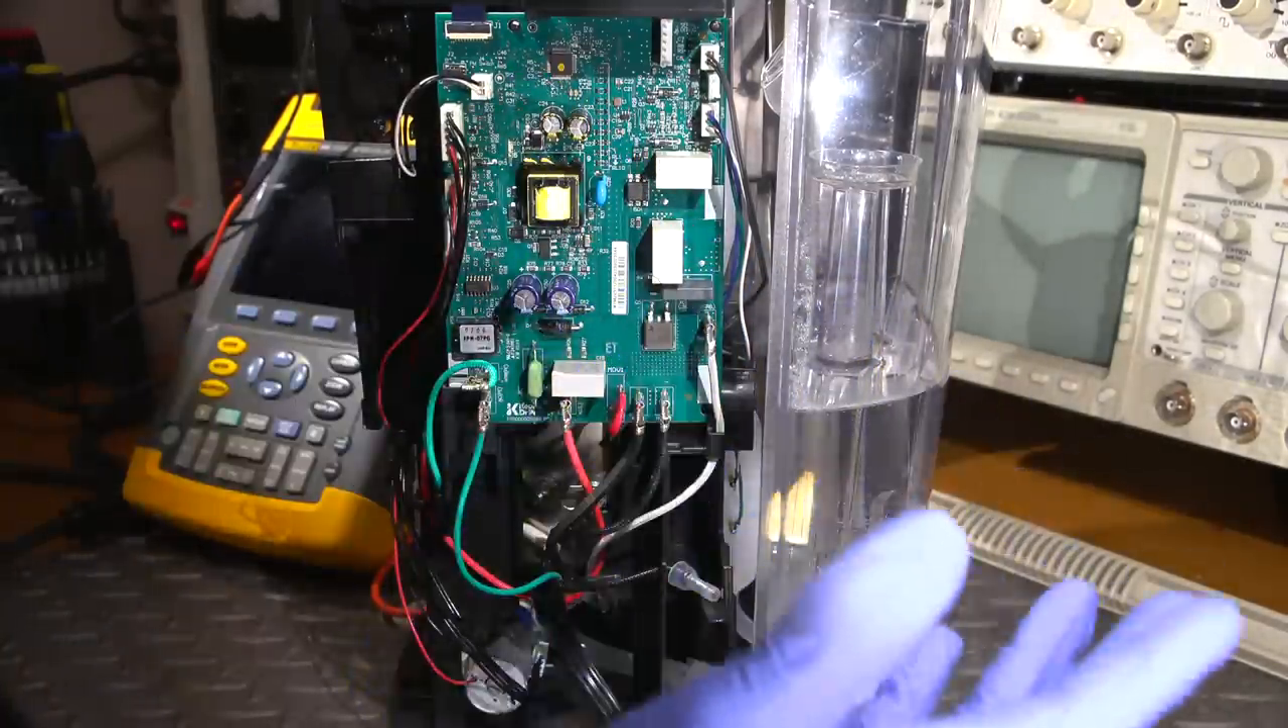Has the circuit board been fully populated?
Yes.